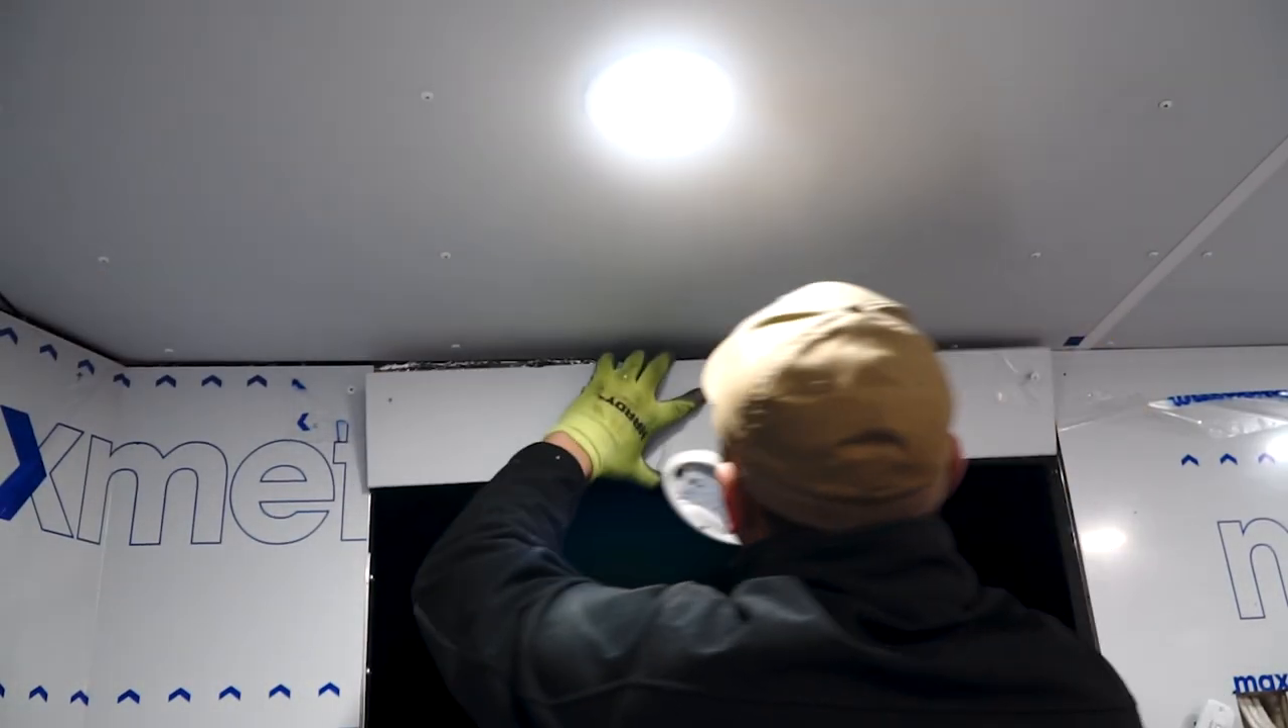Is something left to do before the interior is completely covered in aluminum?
Yes.